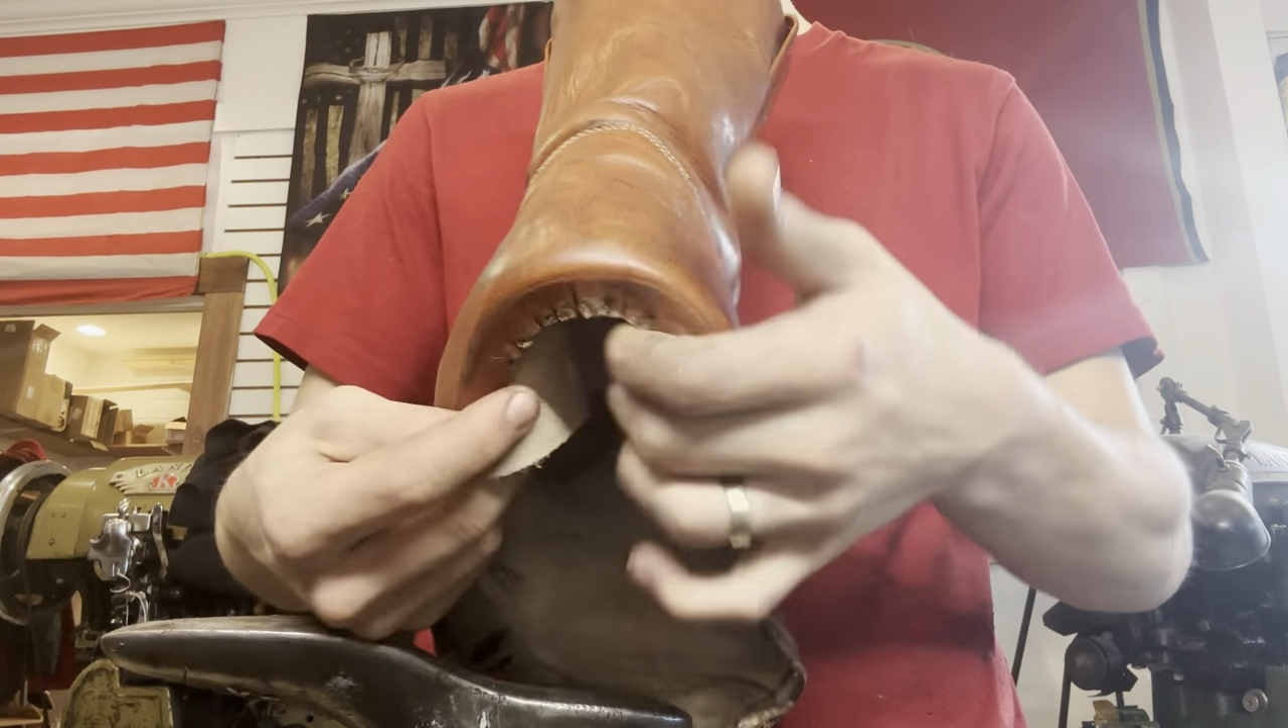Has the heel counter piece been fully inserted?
No.